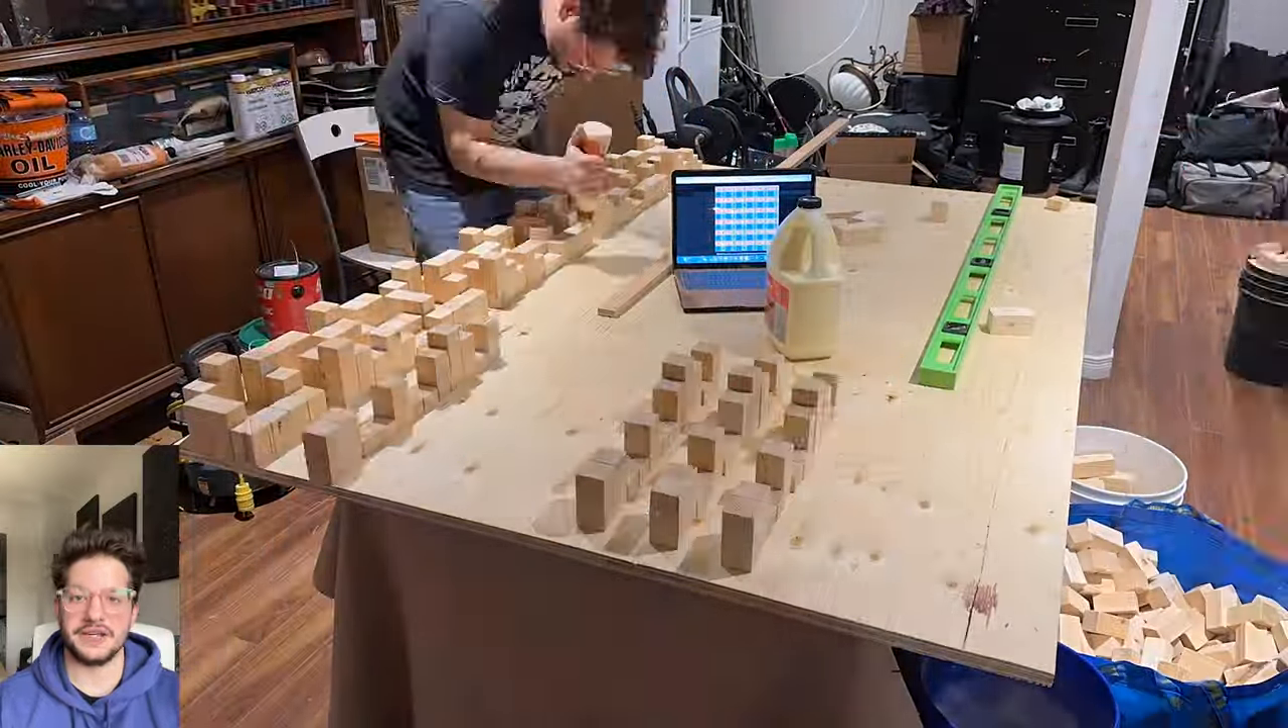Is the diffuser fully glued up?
No.